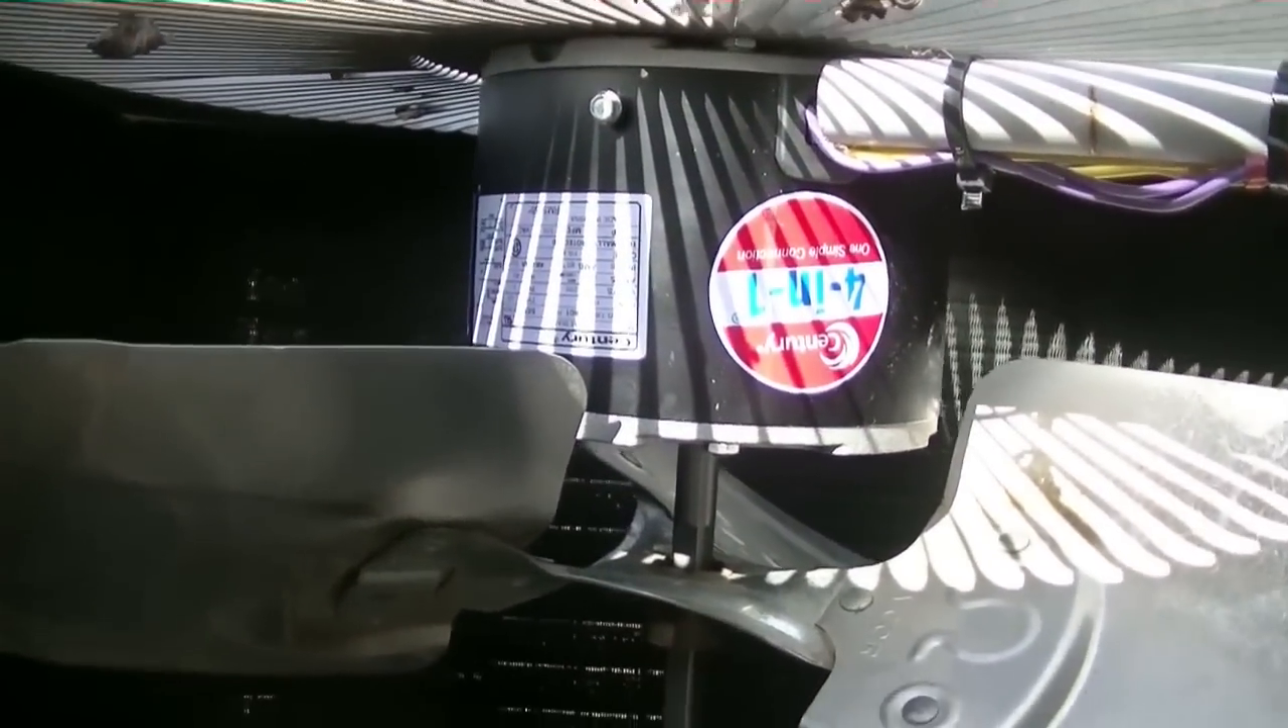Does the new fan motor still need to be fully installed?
No.